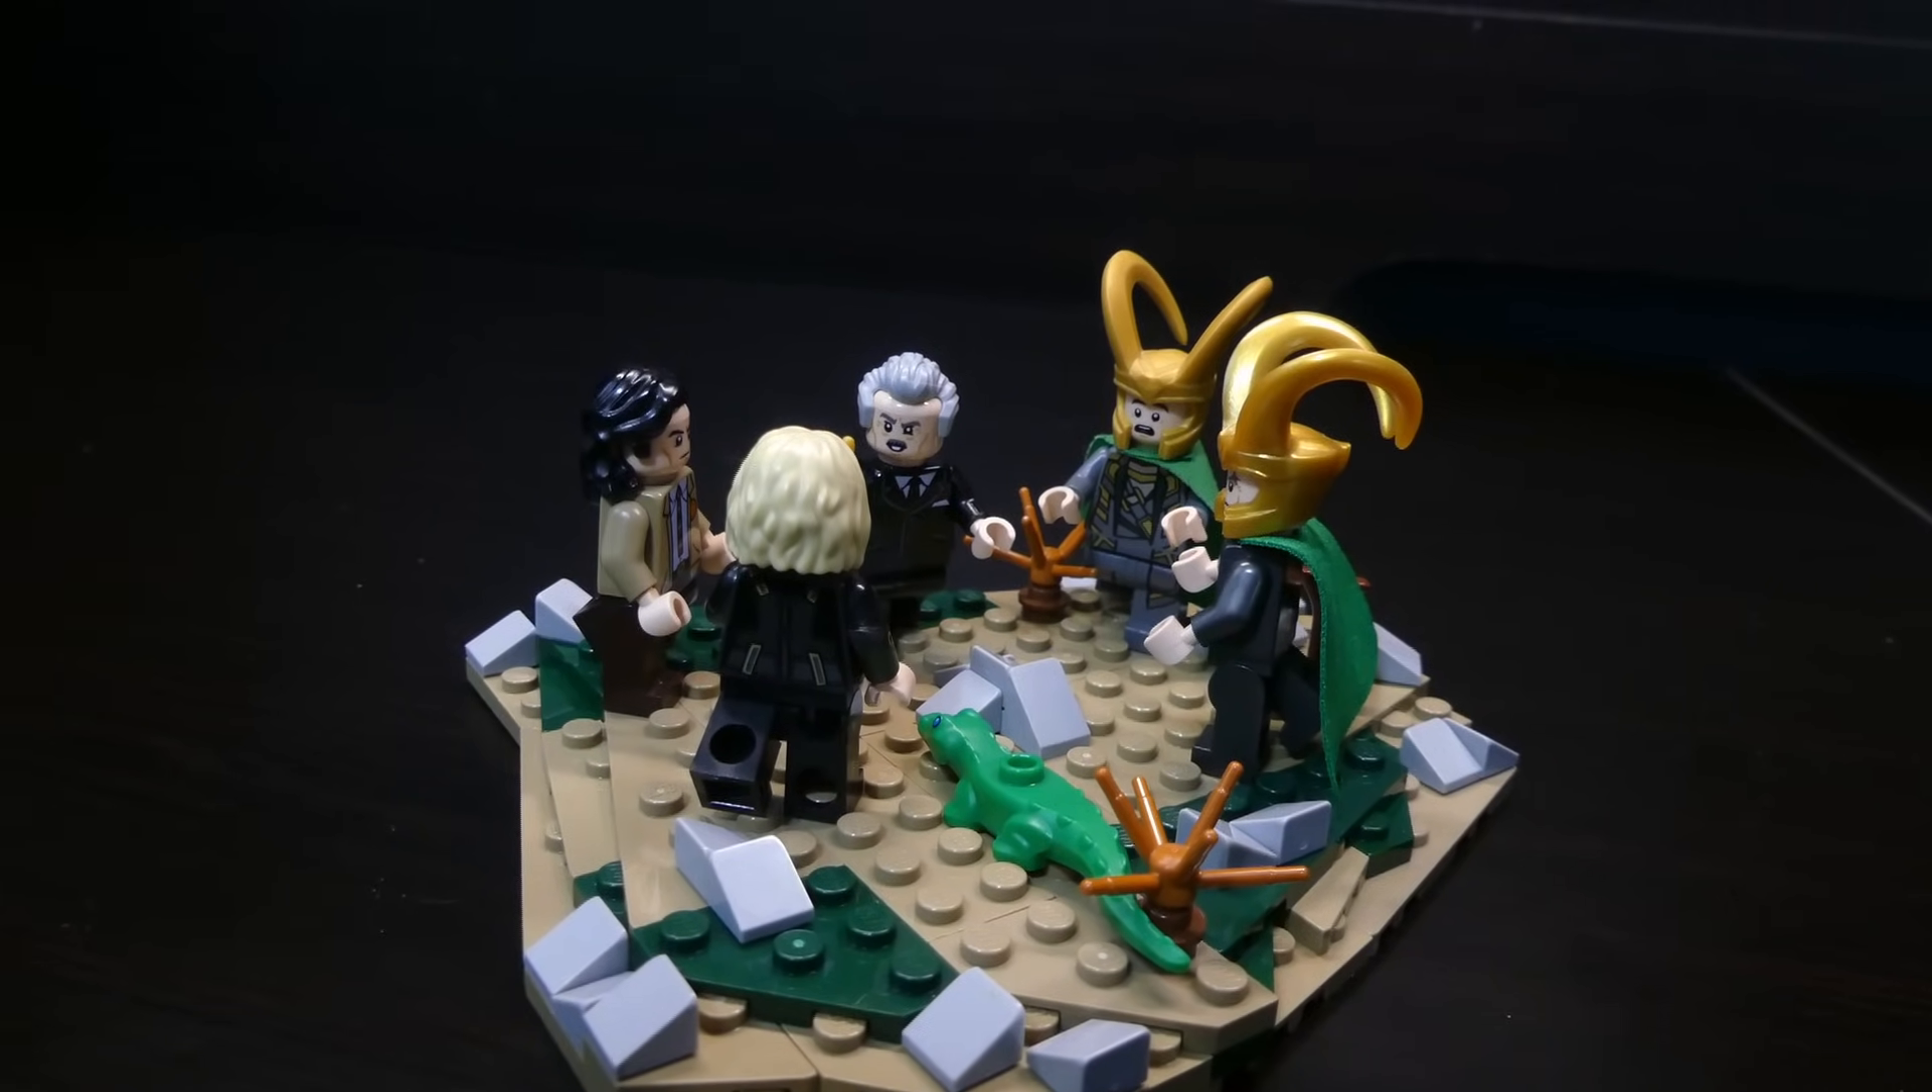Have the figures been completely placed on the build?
Yes.